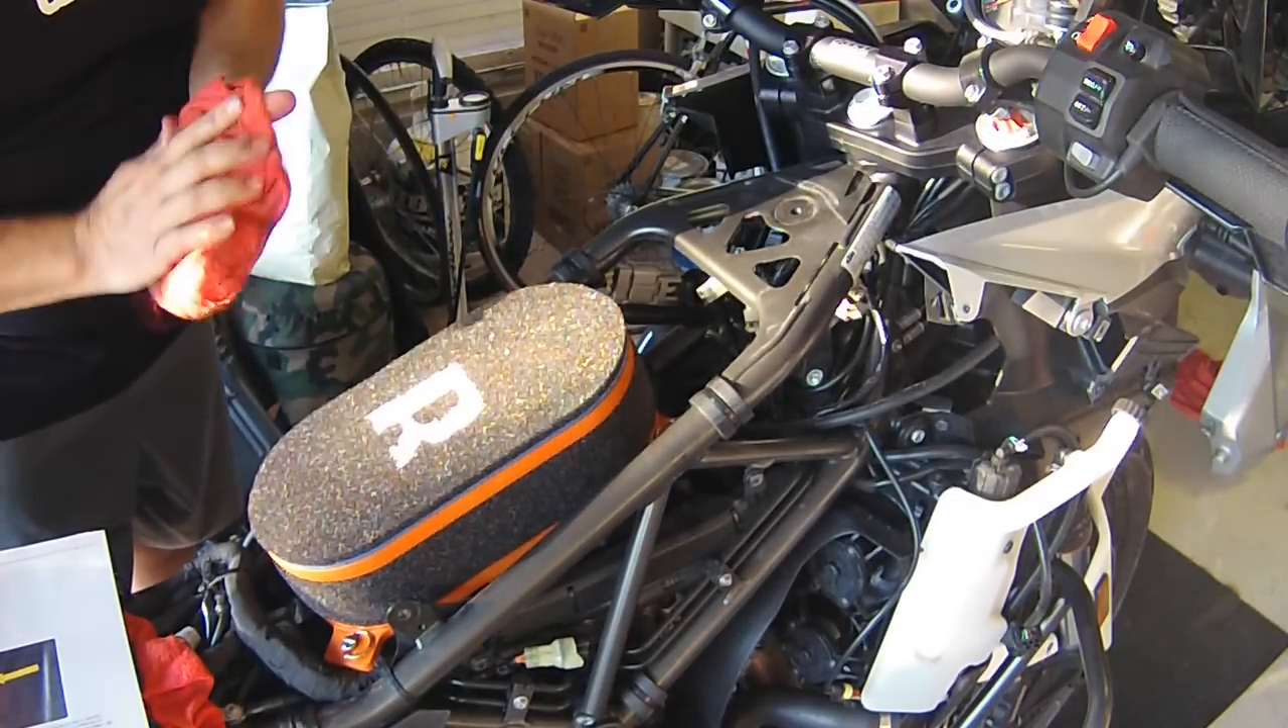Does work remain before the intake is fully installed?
No.